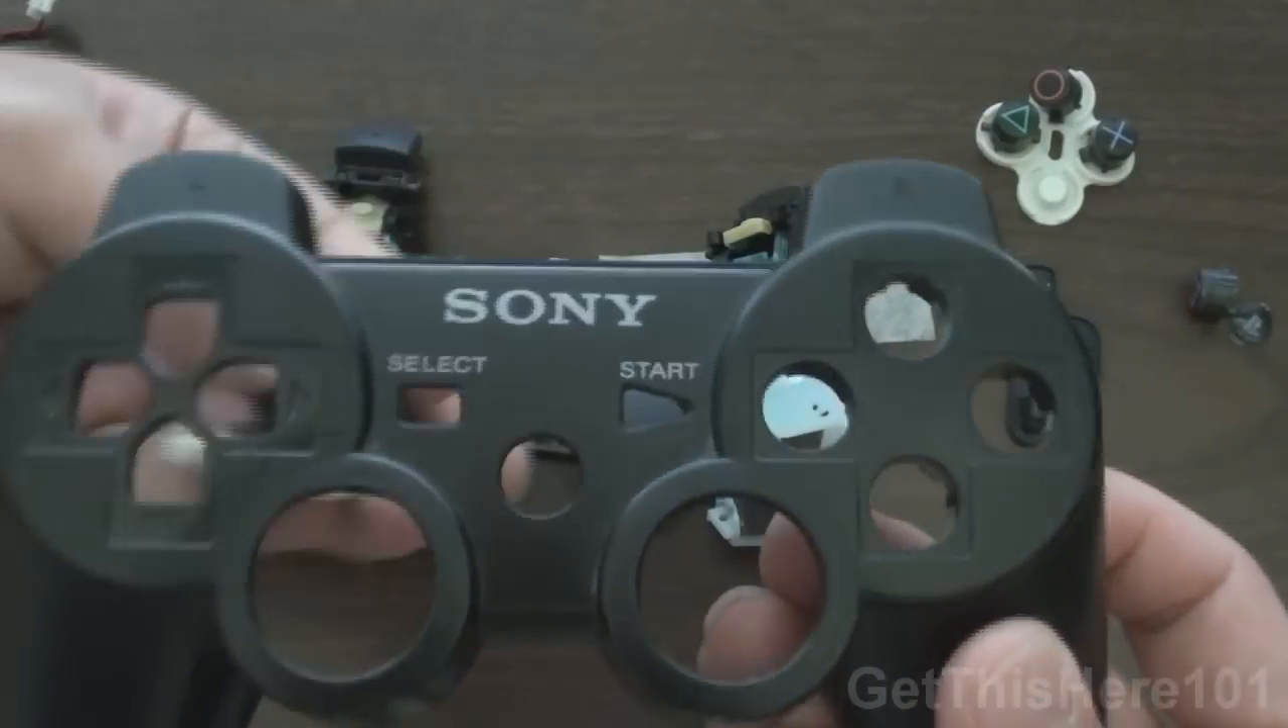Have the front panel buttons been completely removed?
Yes.